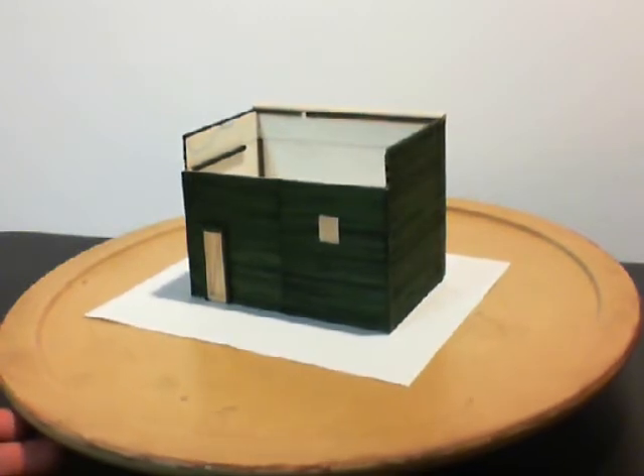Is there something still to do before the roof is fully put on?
Yes.